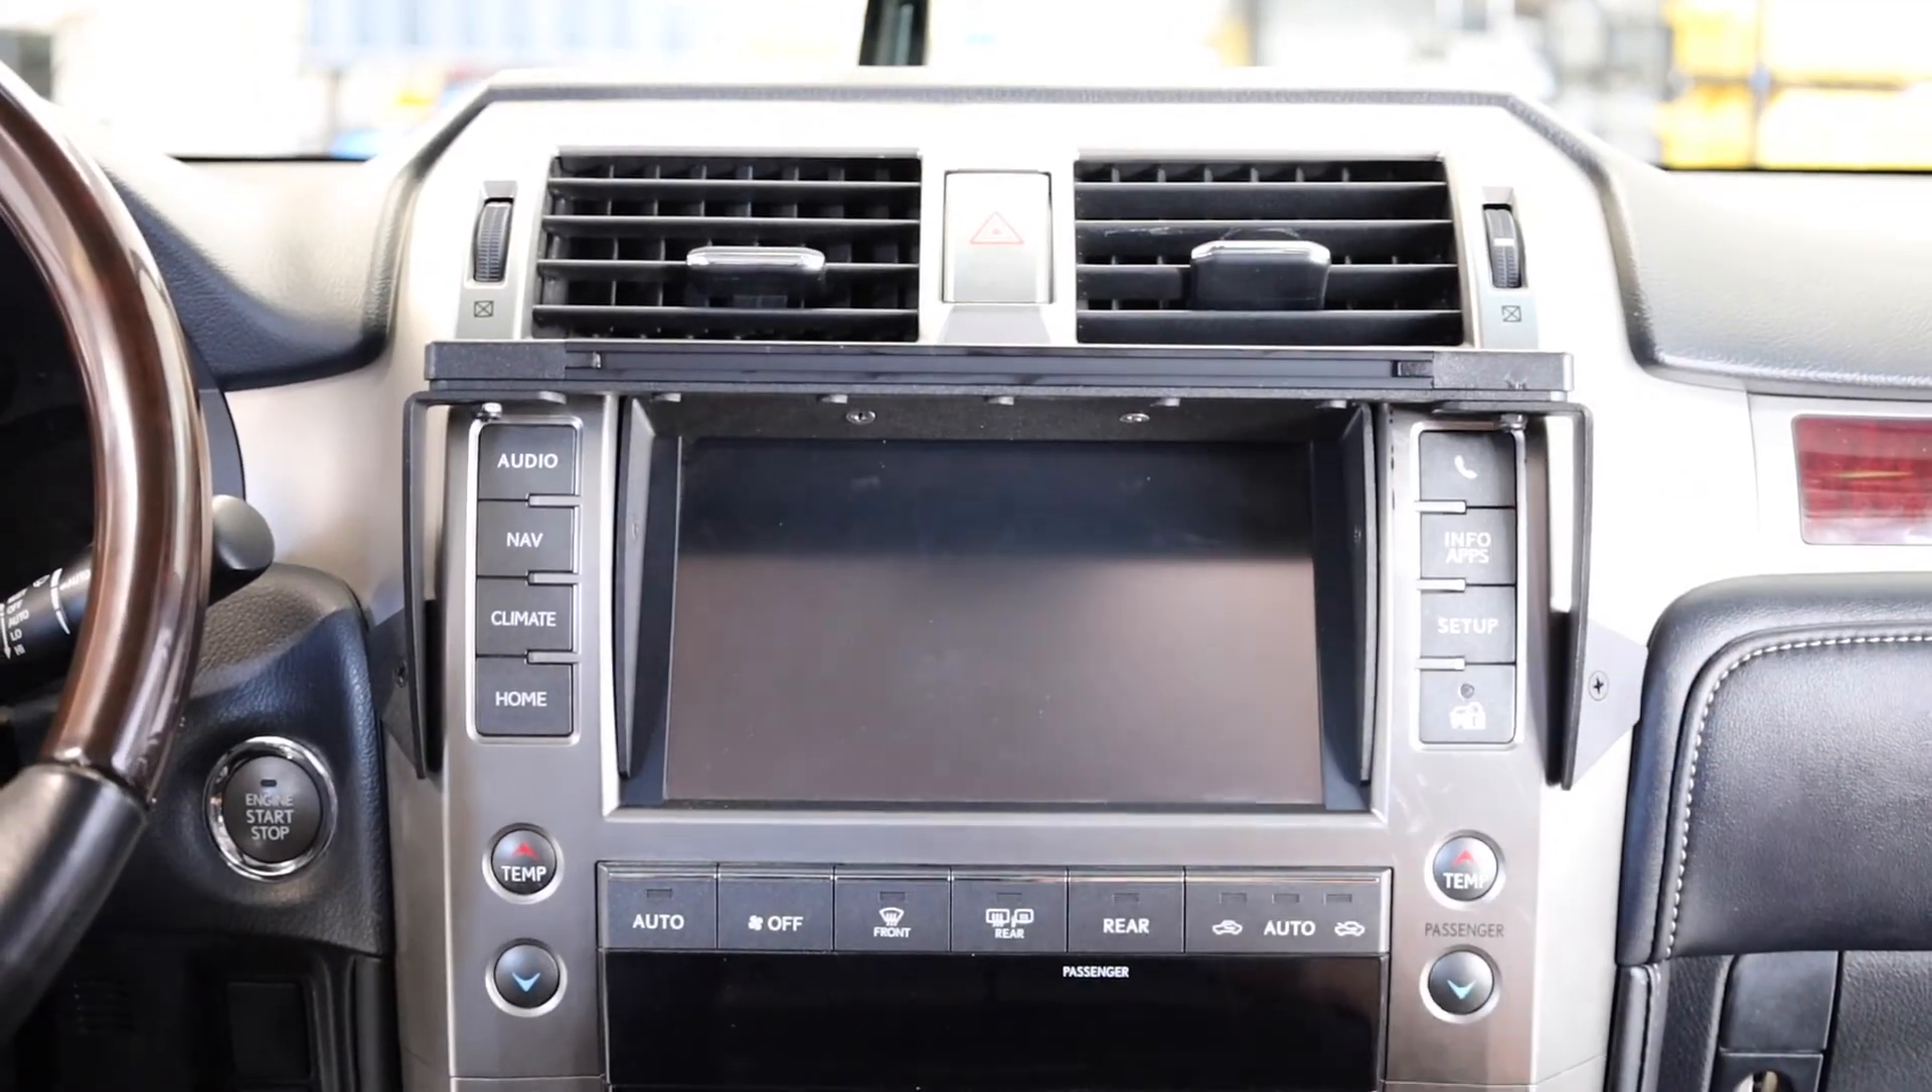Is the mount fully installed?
Yes.